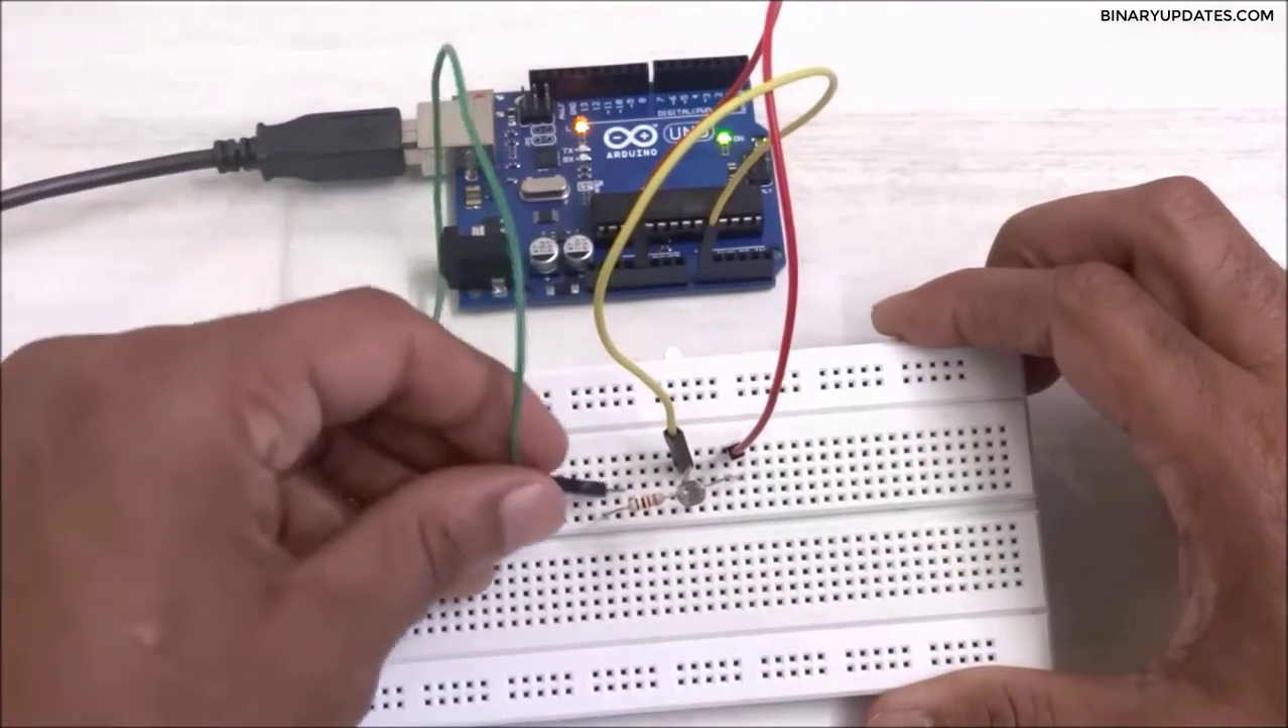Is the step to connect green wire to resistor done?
No.